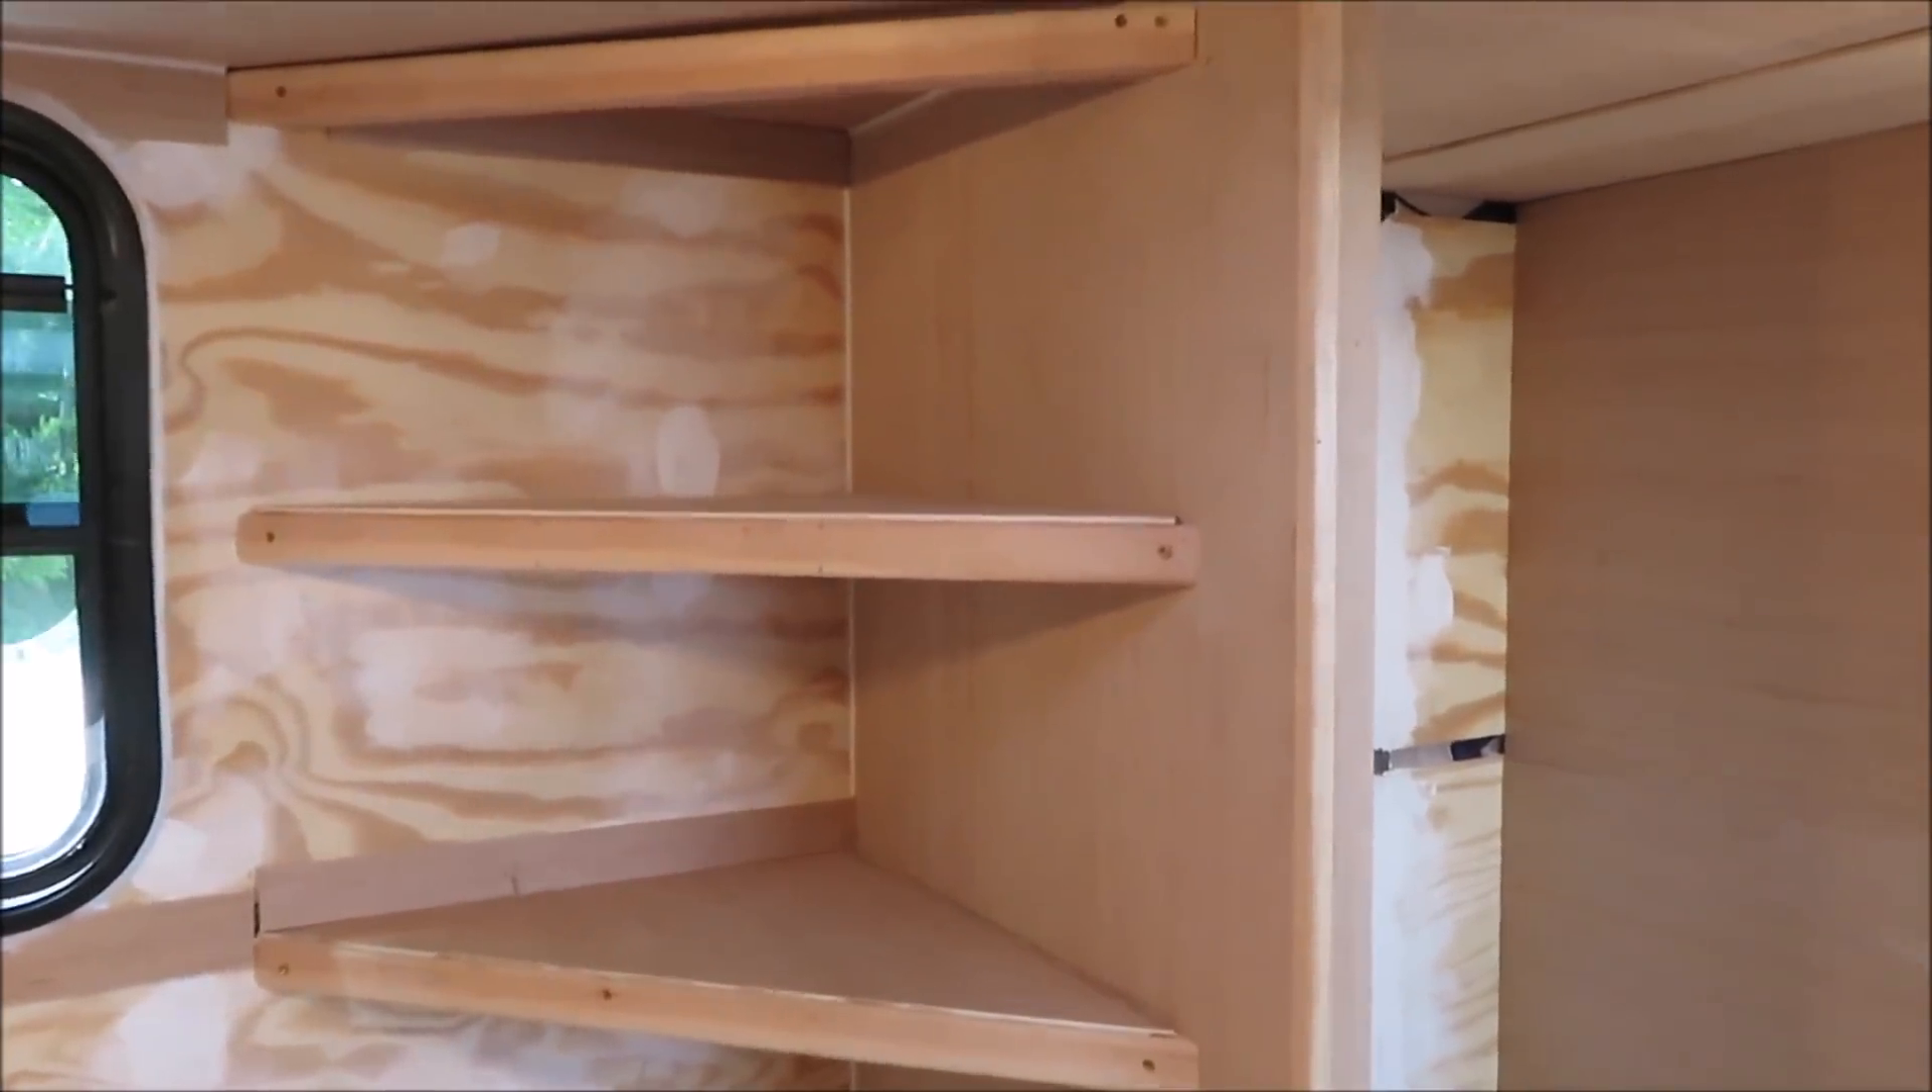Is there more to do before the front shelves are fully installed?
No.